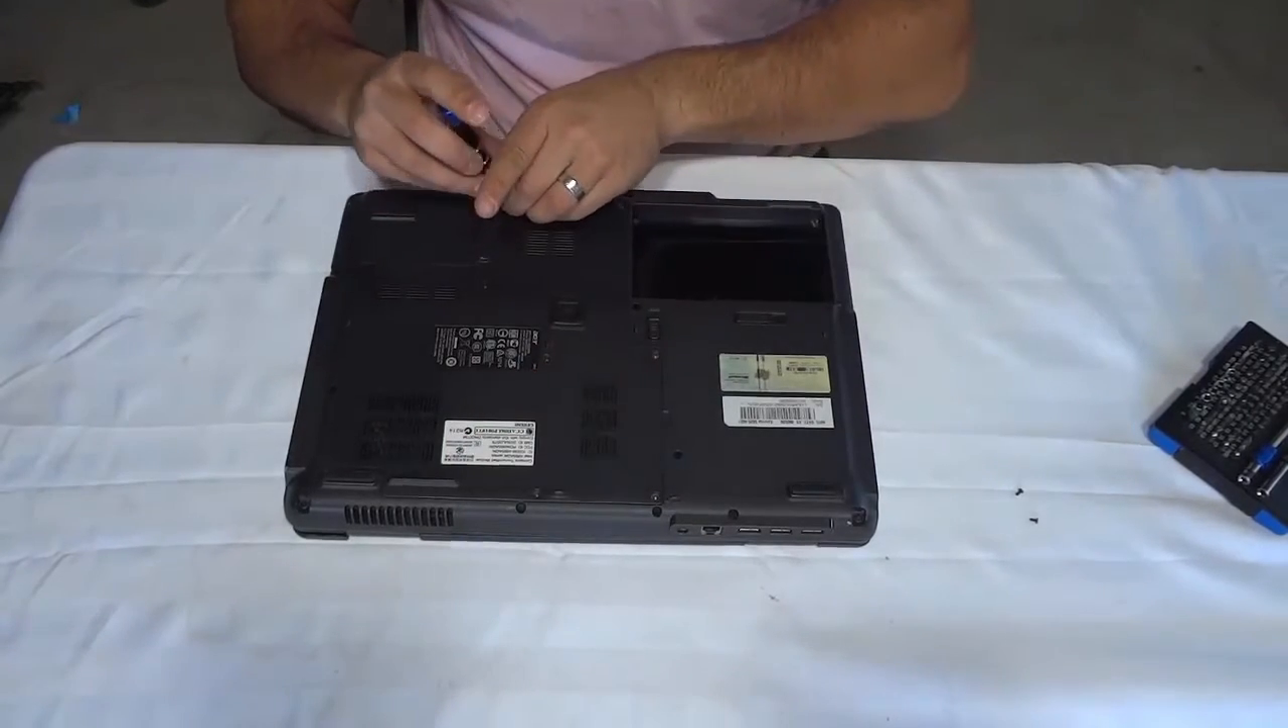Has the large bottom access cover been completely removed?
No.